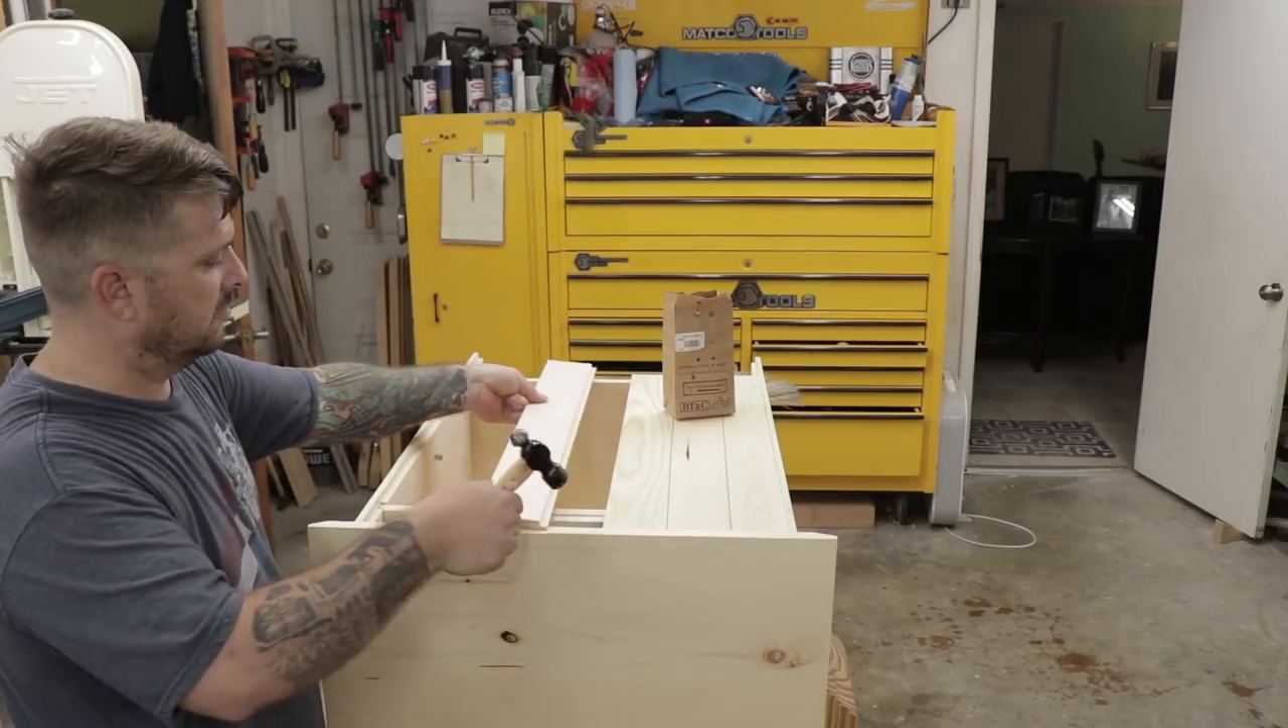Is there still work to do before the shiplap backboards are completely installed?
Yes.